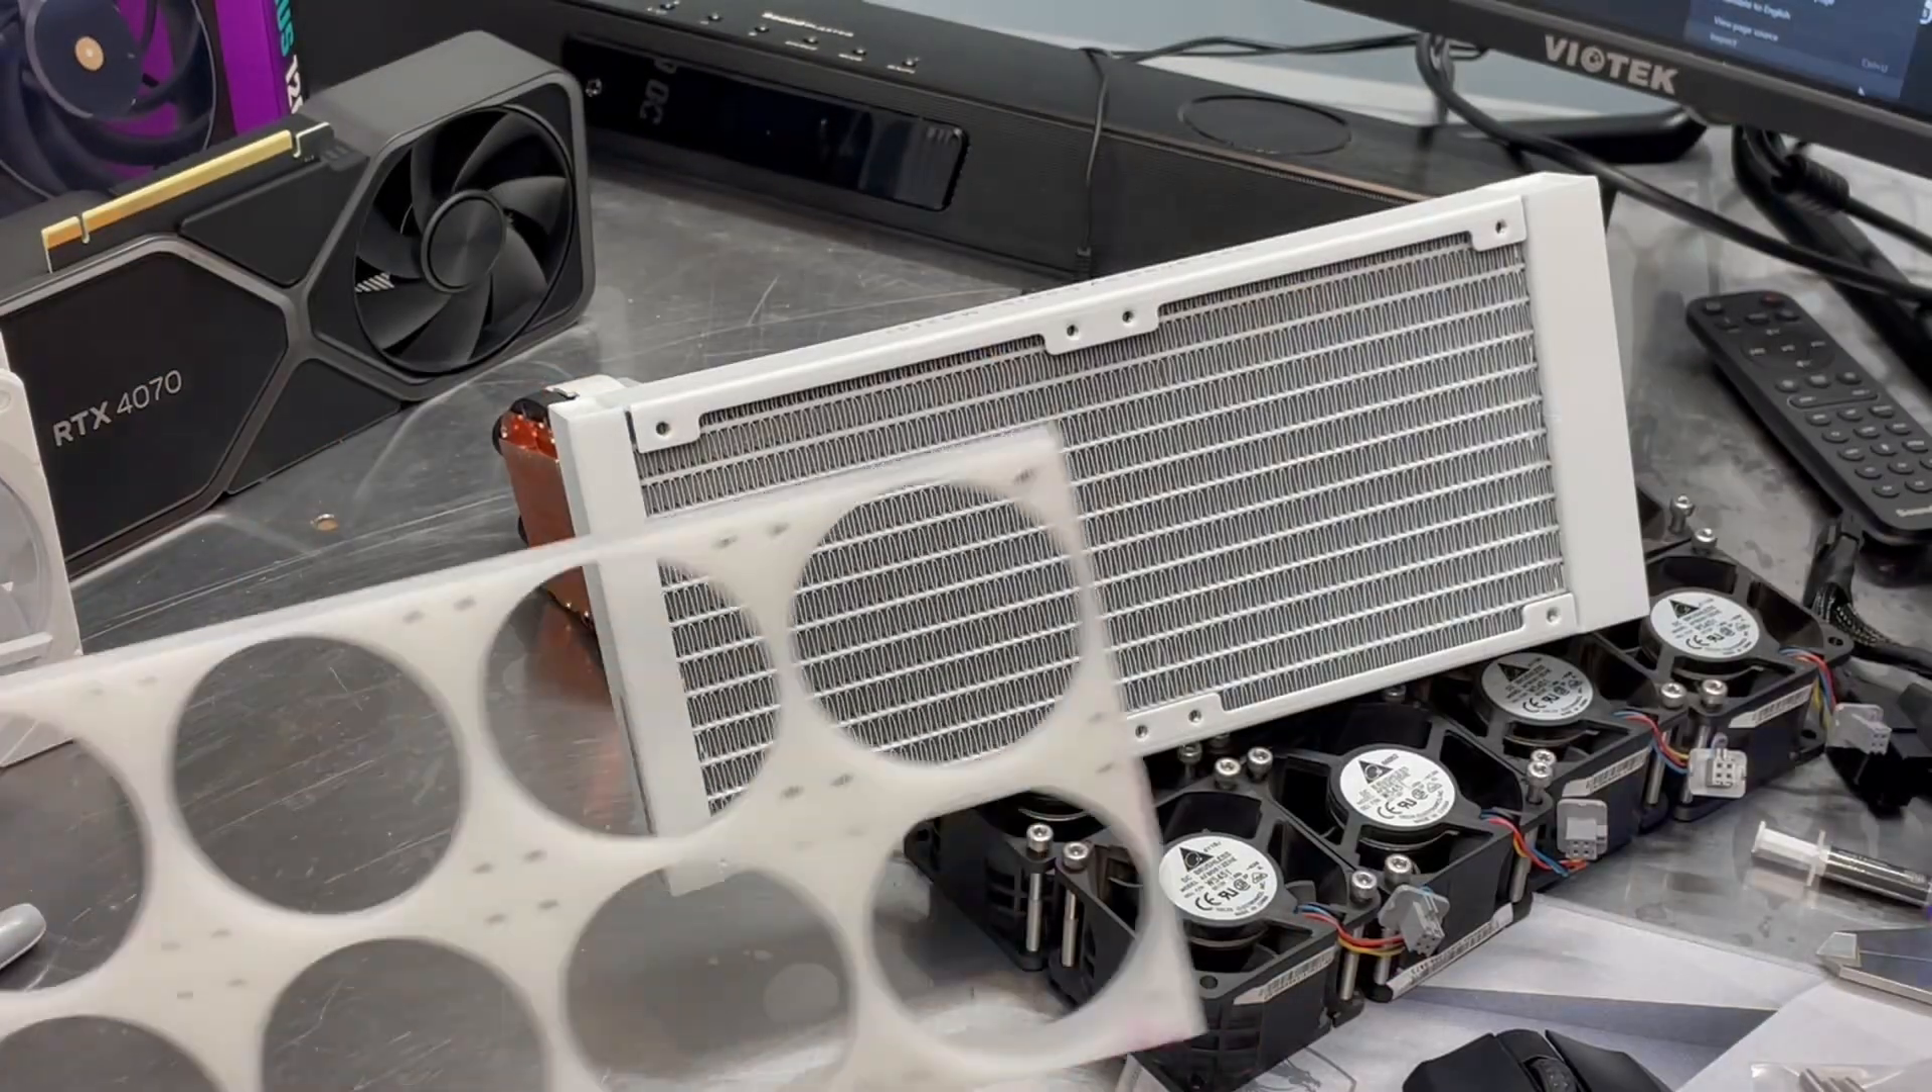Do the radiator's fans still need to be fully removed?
No.